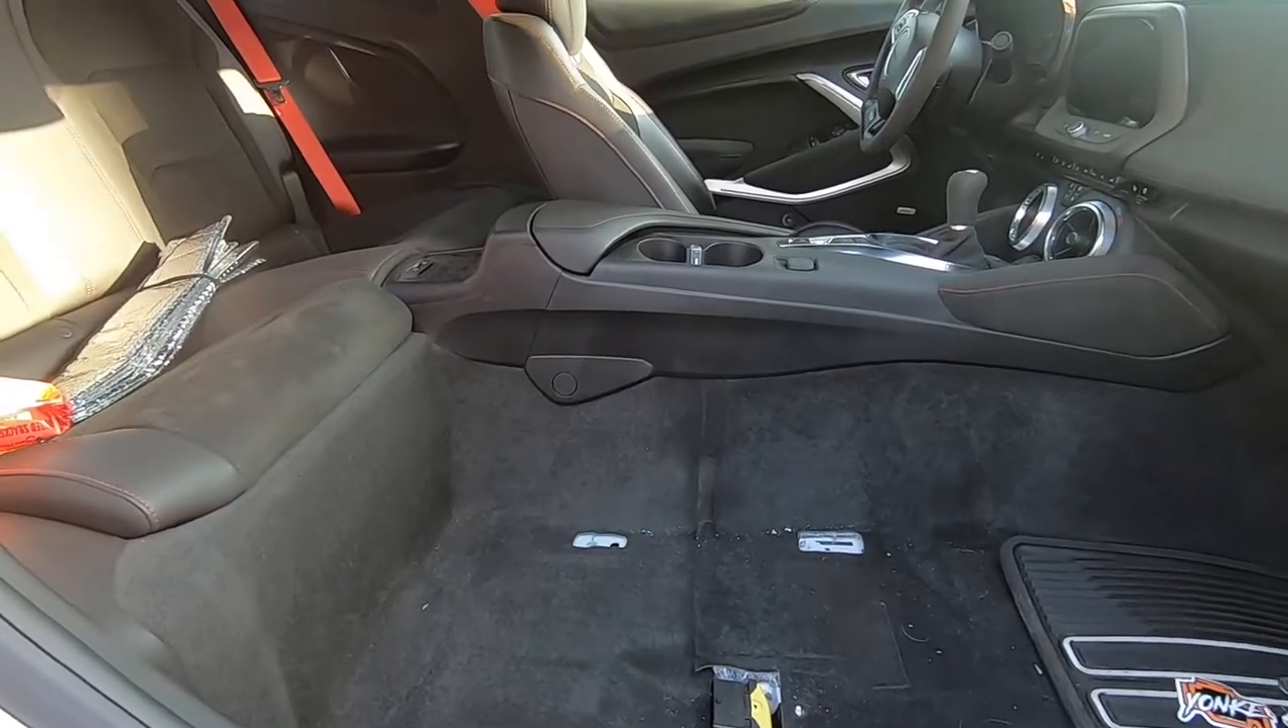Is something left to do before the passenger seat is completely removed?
No.